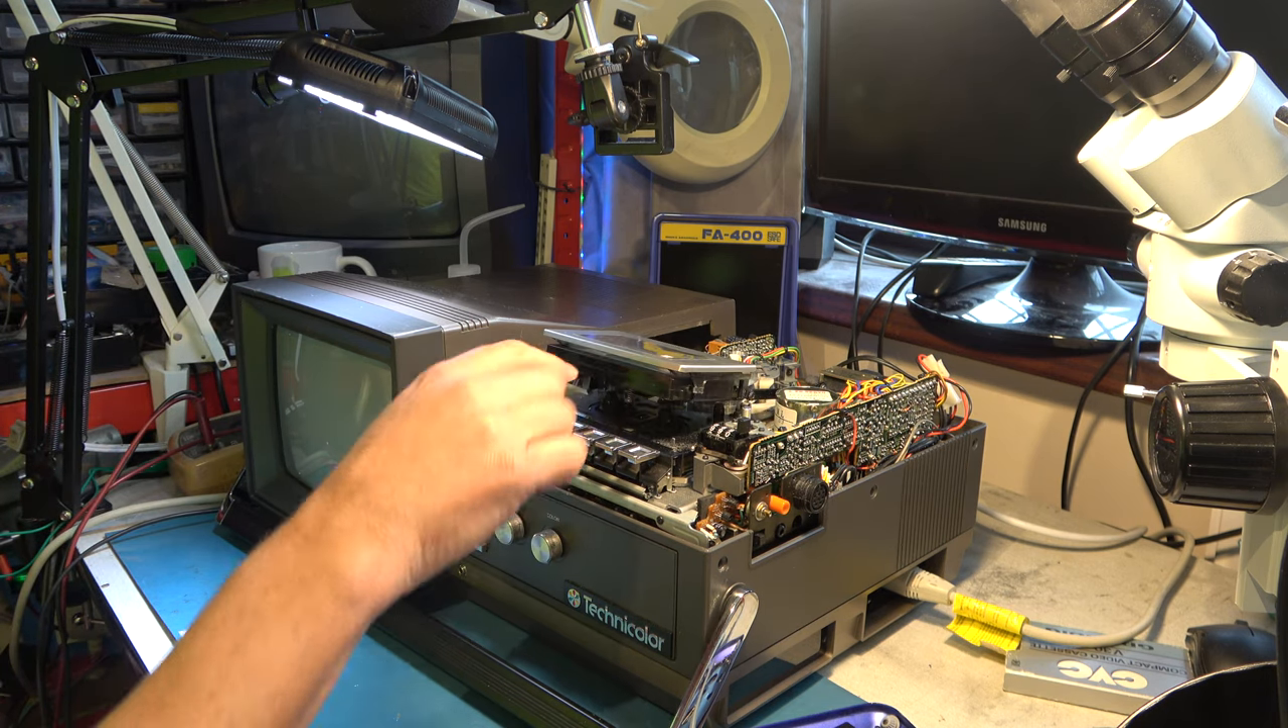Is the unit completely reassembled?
No.